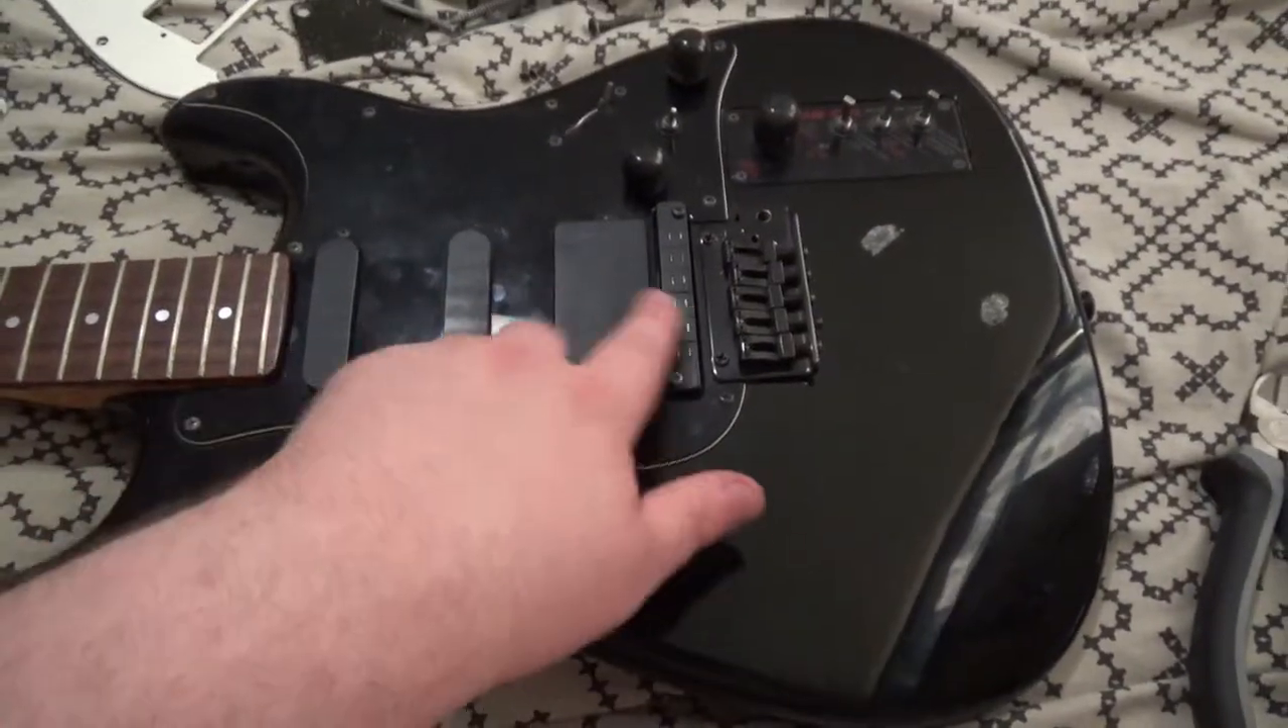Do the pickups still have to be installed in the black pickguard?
No.